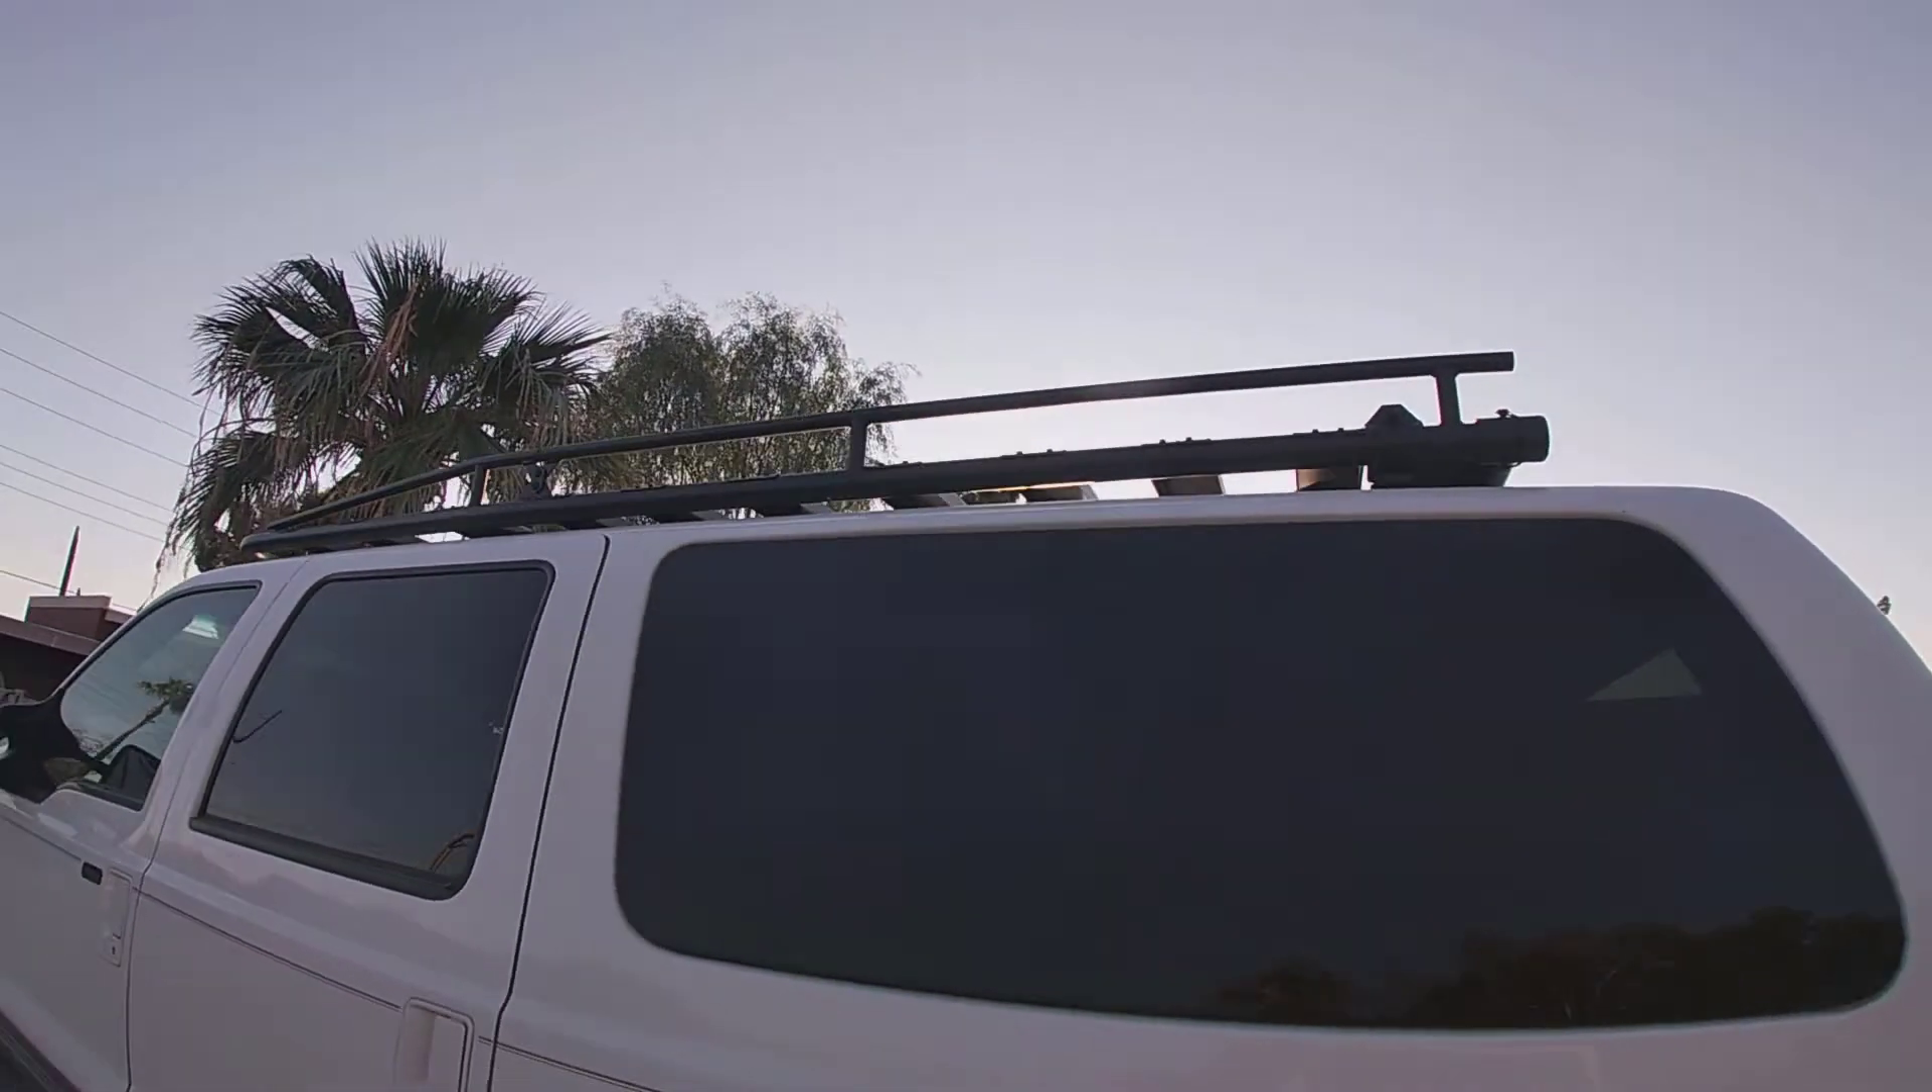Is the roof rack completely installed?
Yes.